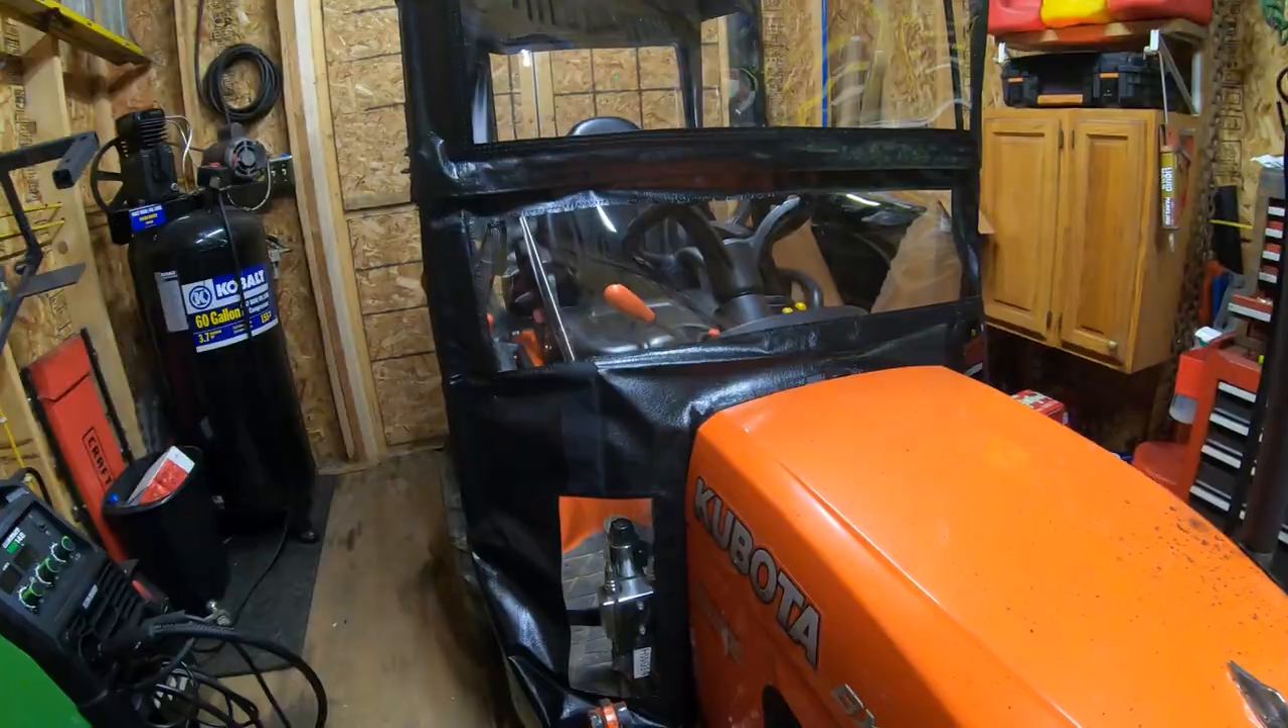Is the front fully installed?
Yes.